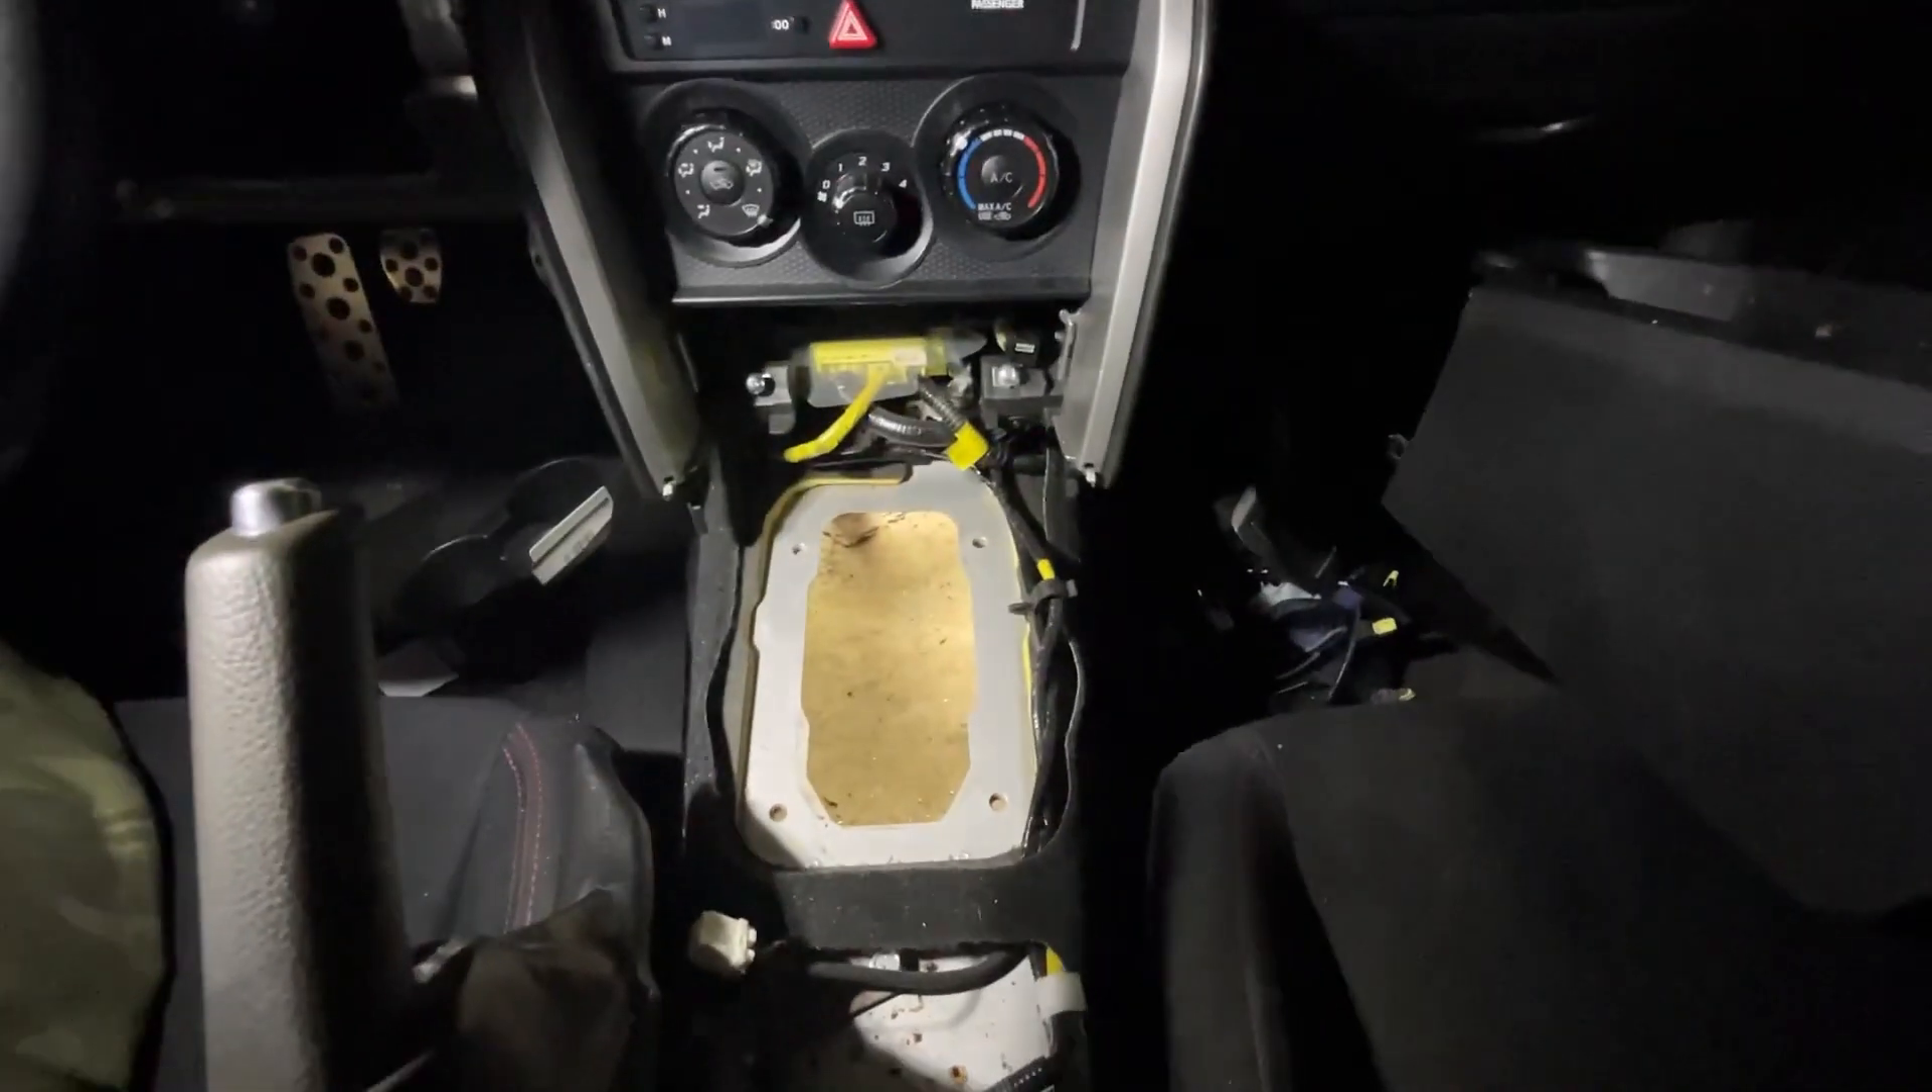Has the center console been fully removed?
Yes.